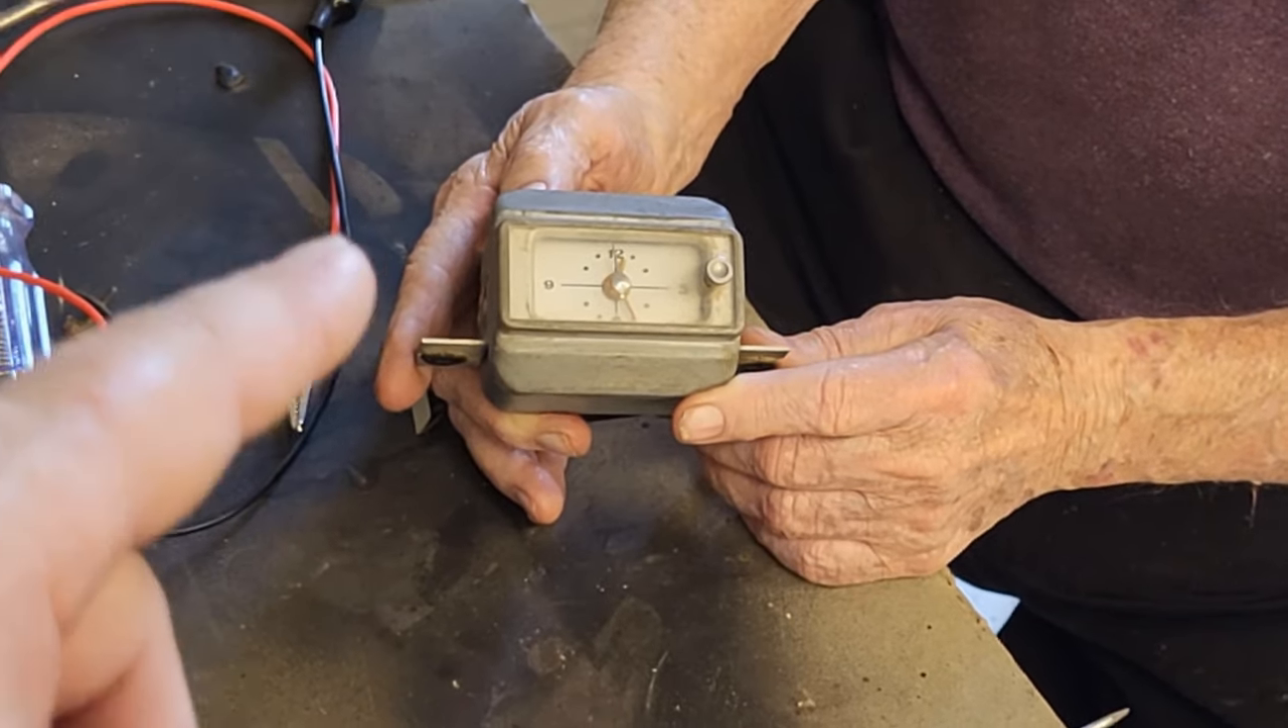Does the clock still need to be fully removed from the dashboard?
No.